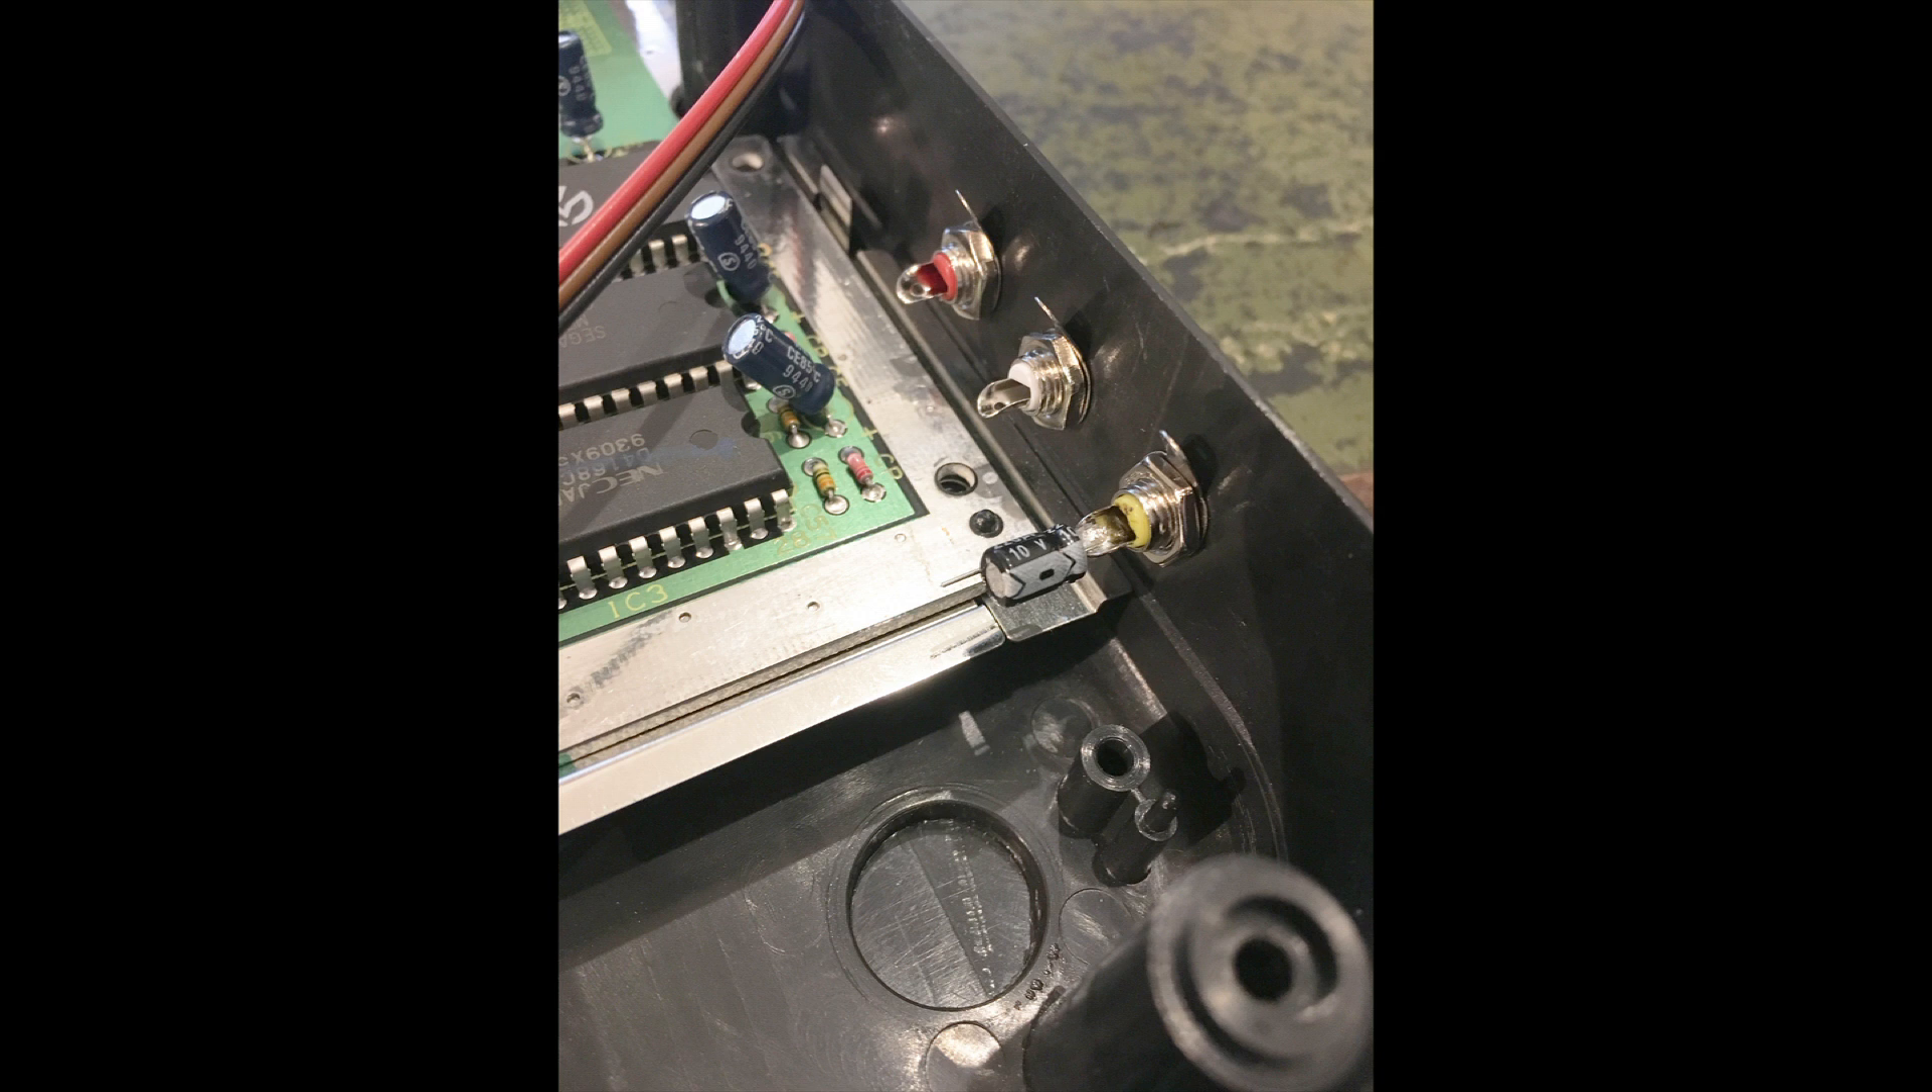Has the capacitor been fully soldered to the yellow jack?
Yes.